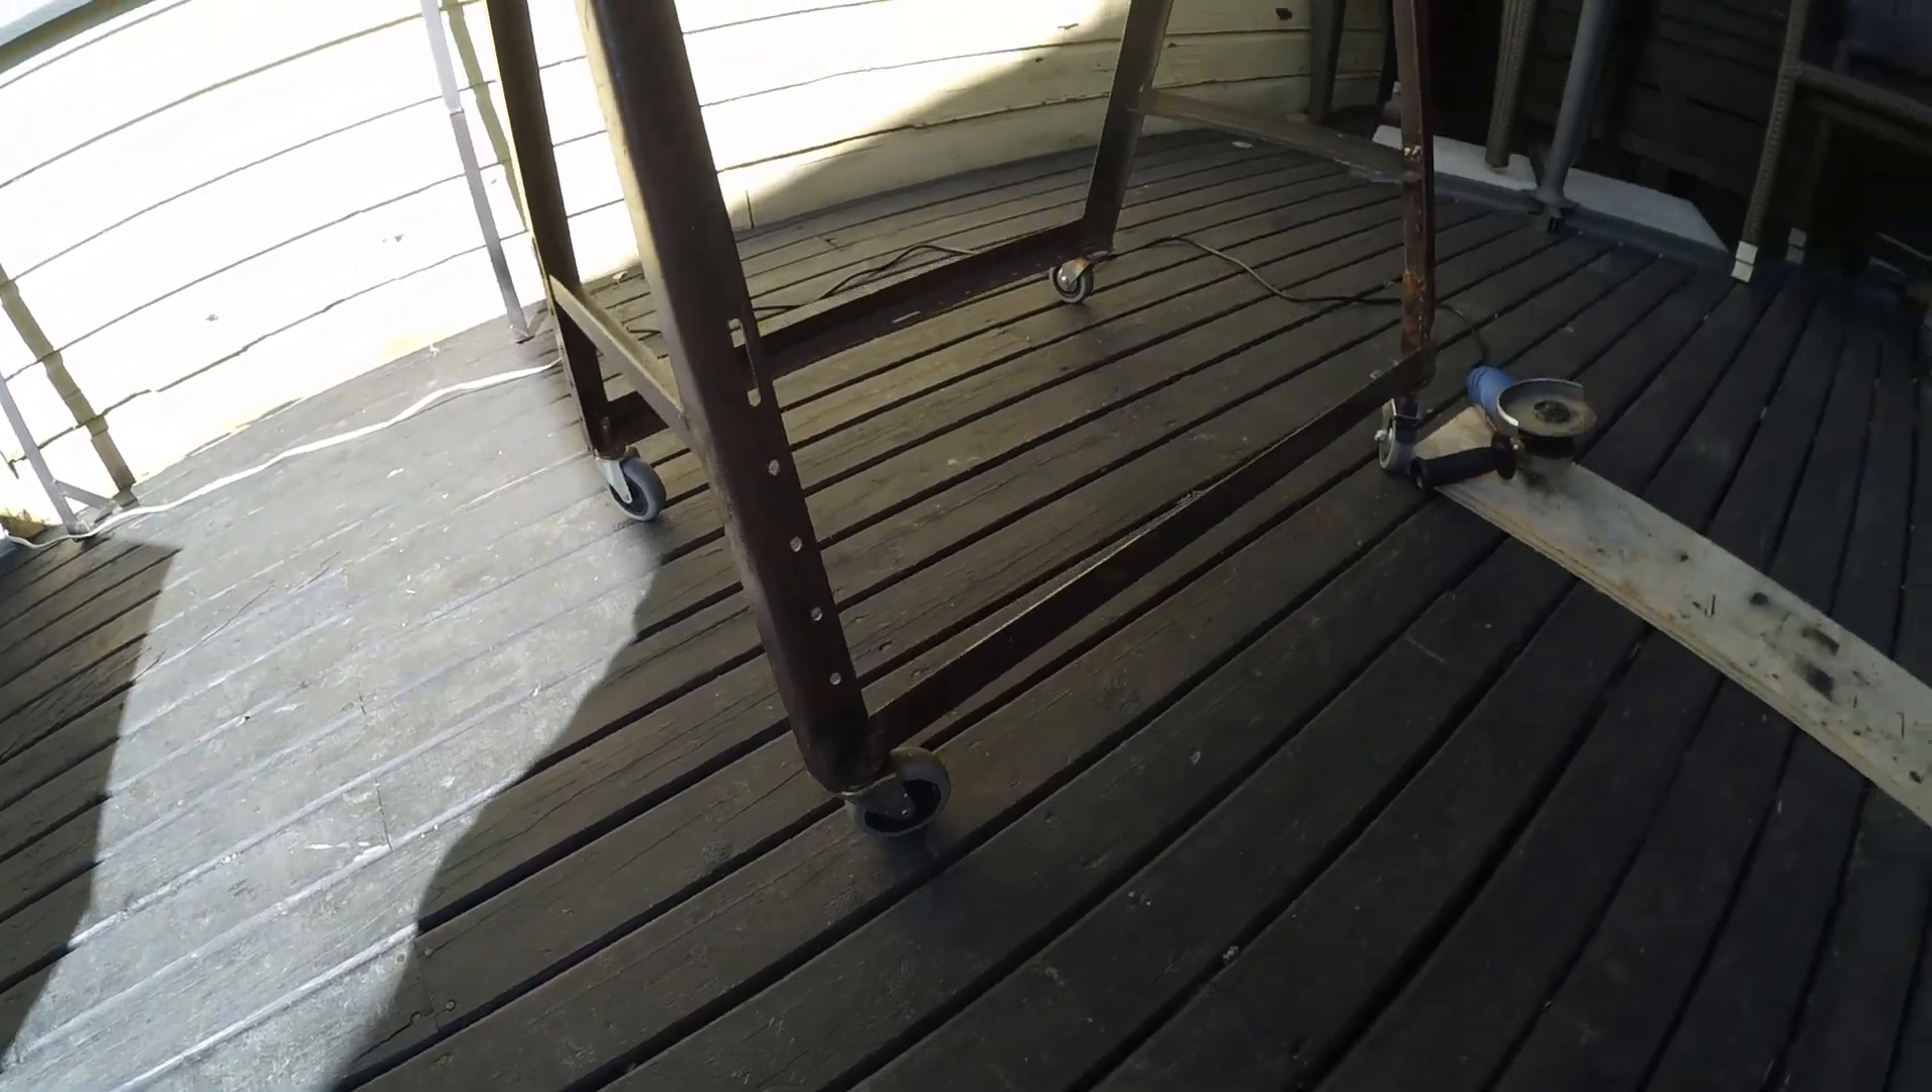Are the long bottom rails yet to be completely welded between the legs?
No.